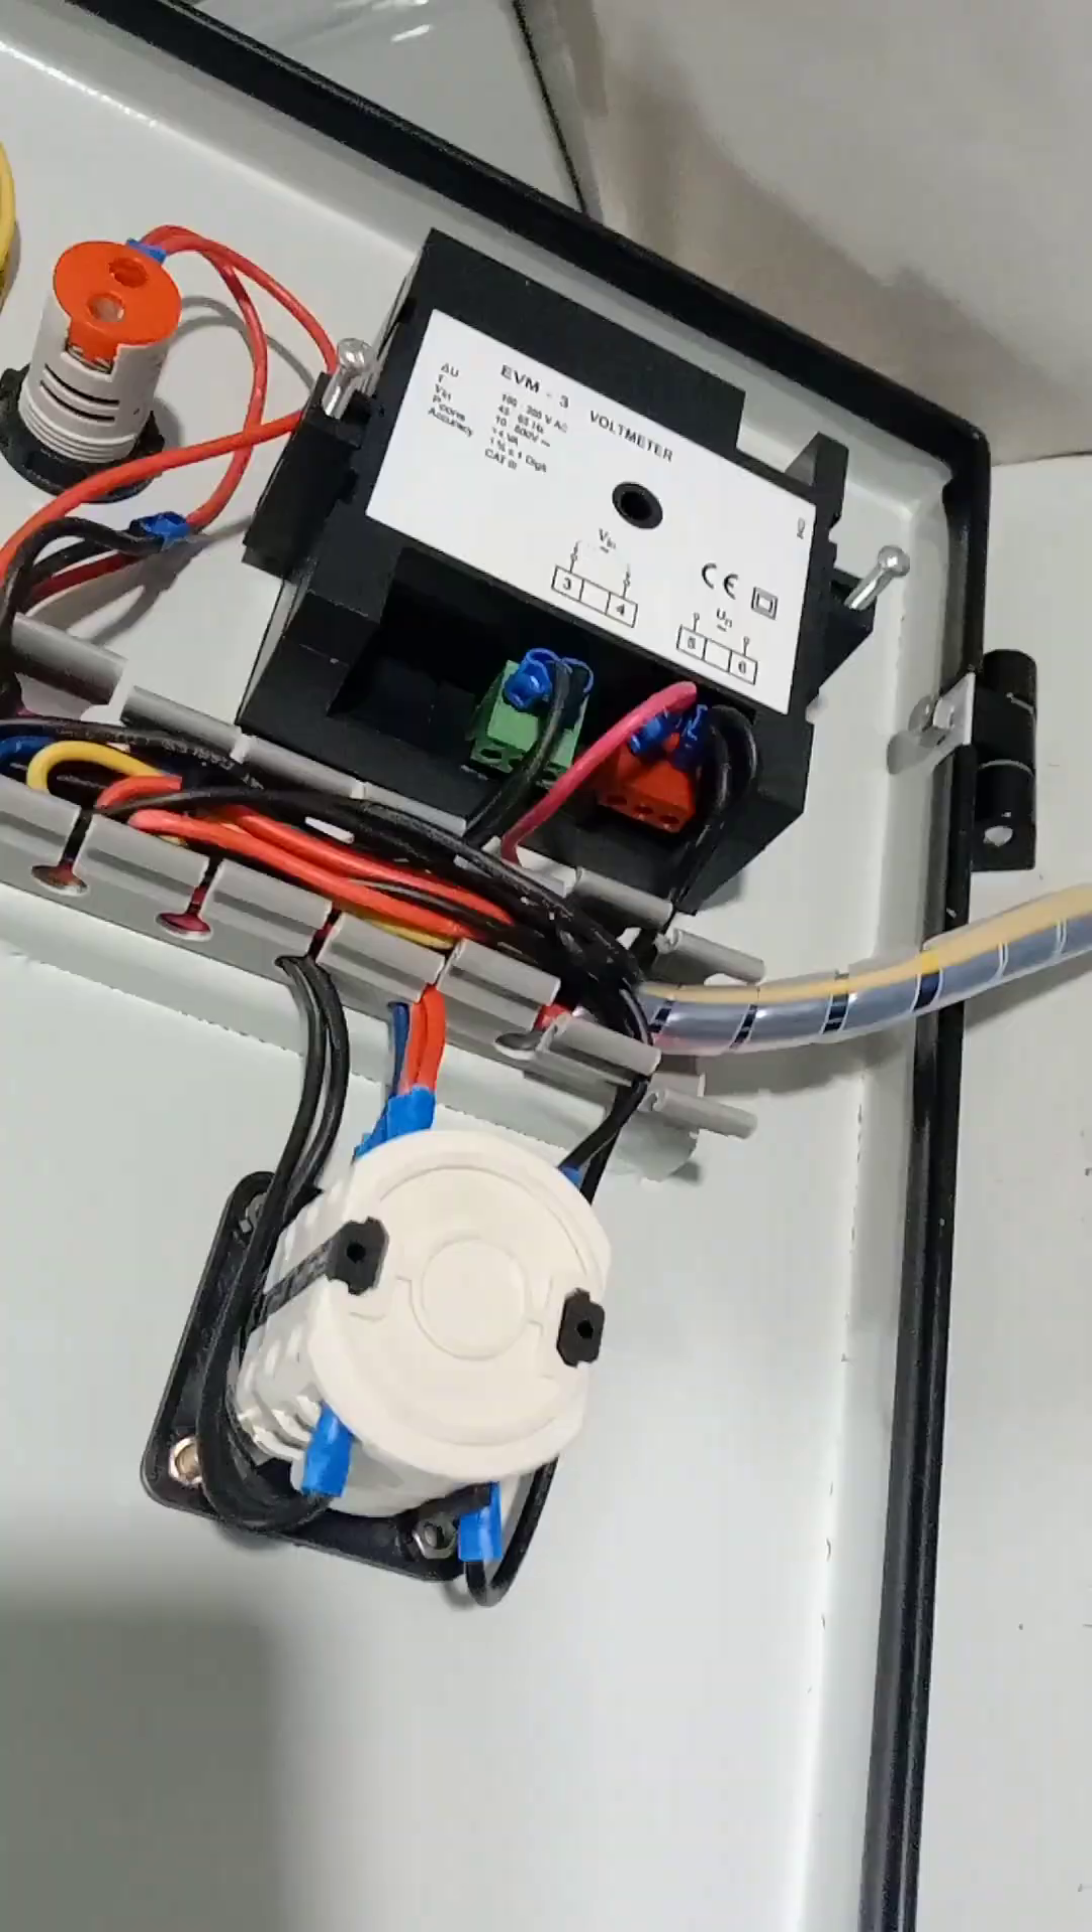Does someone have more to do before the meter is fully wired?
No.